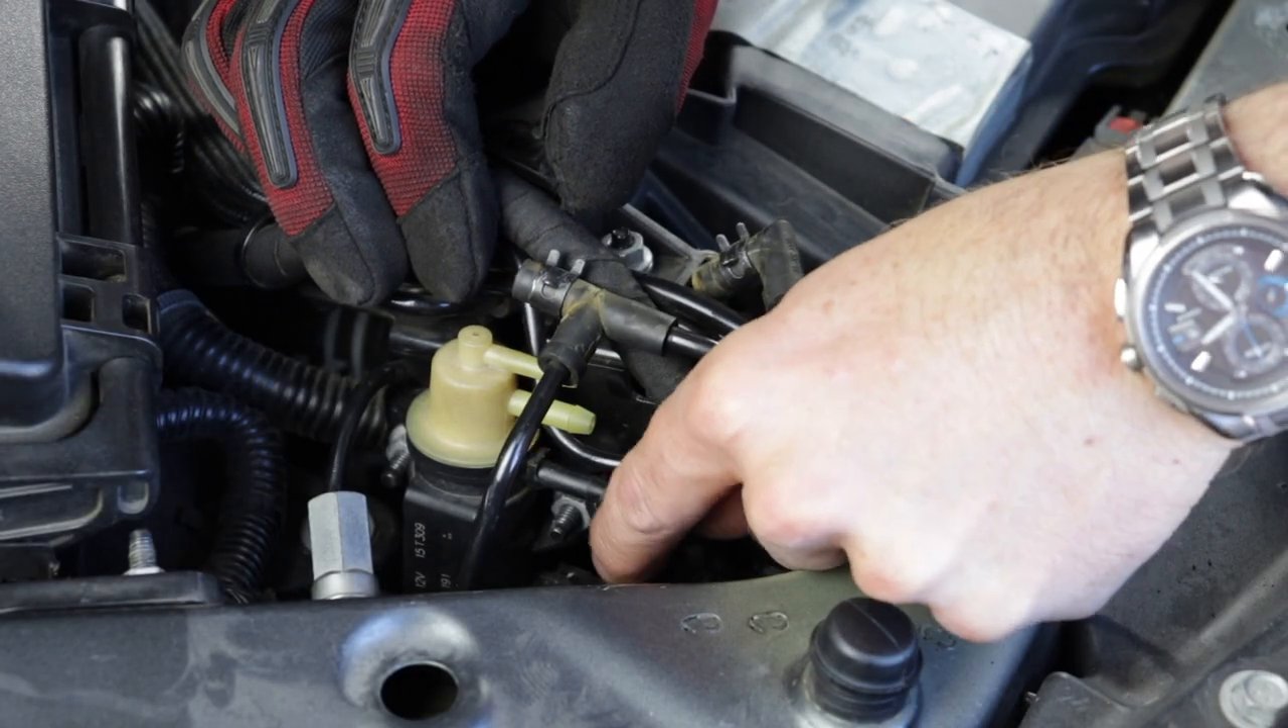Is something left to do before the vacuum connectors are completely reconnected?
Yes.